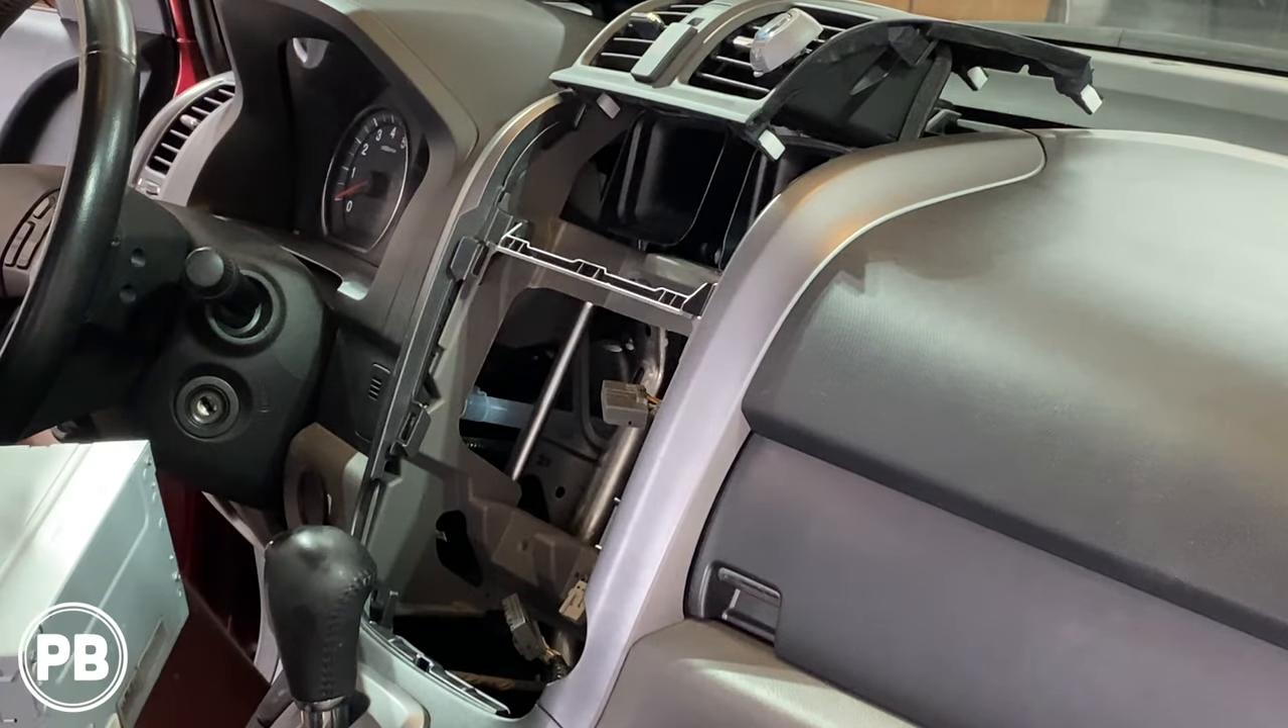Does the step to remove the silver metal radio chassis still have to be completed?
No.